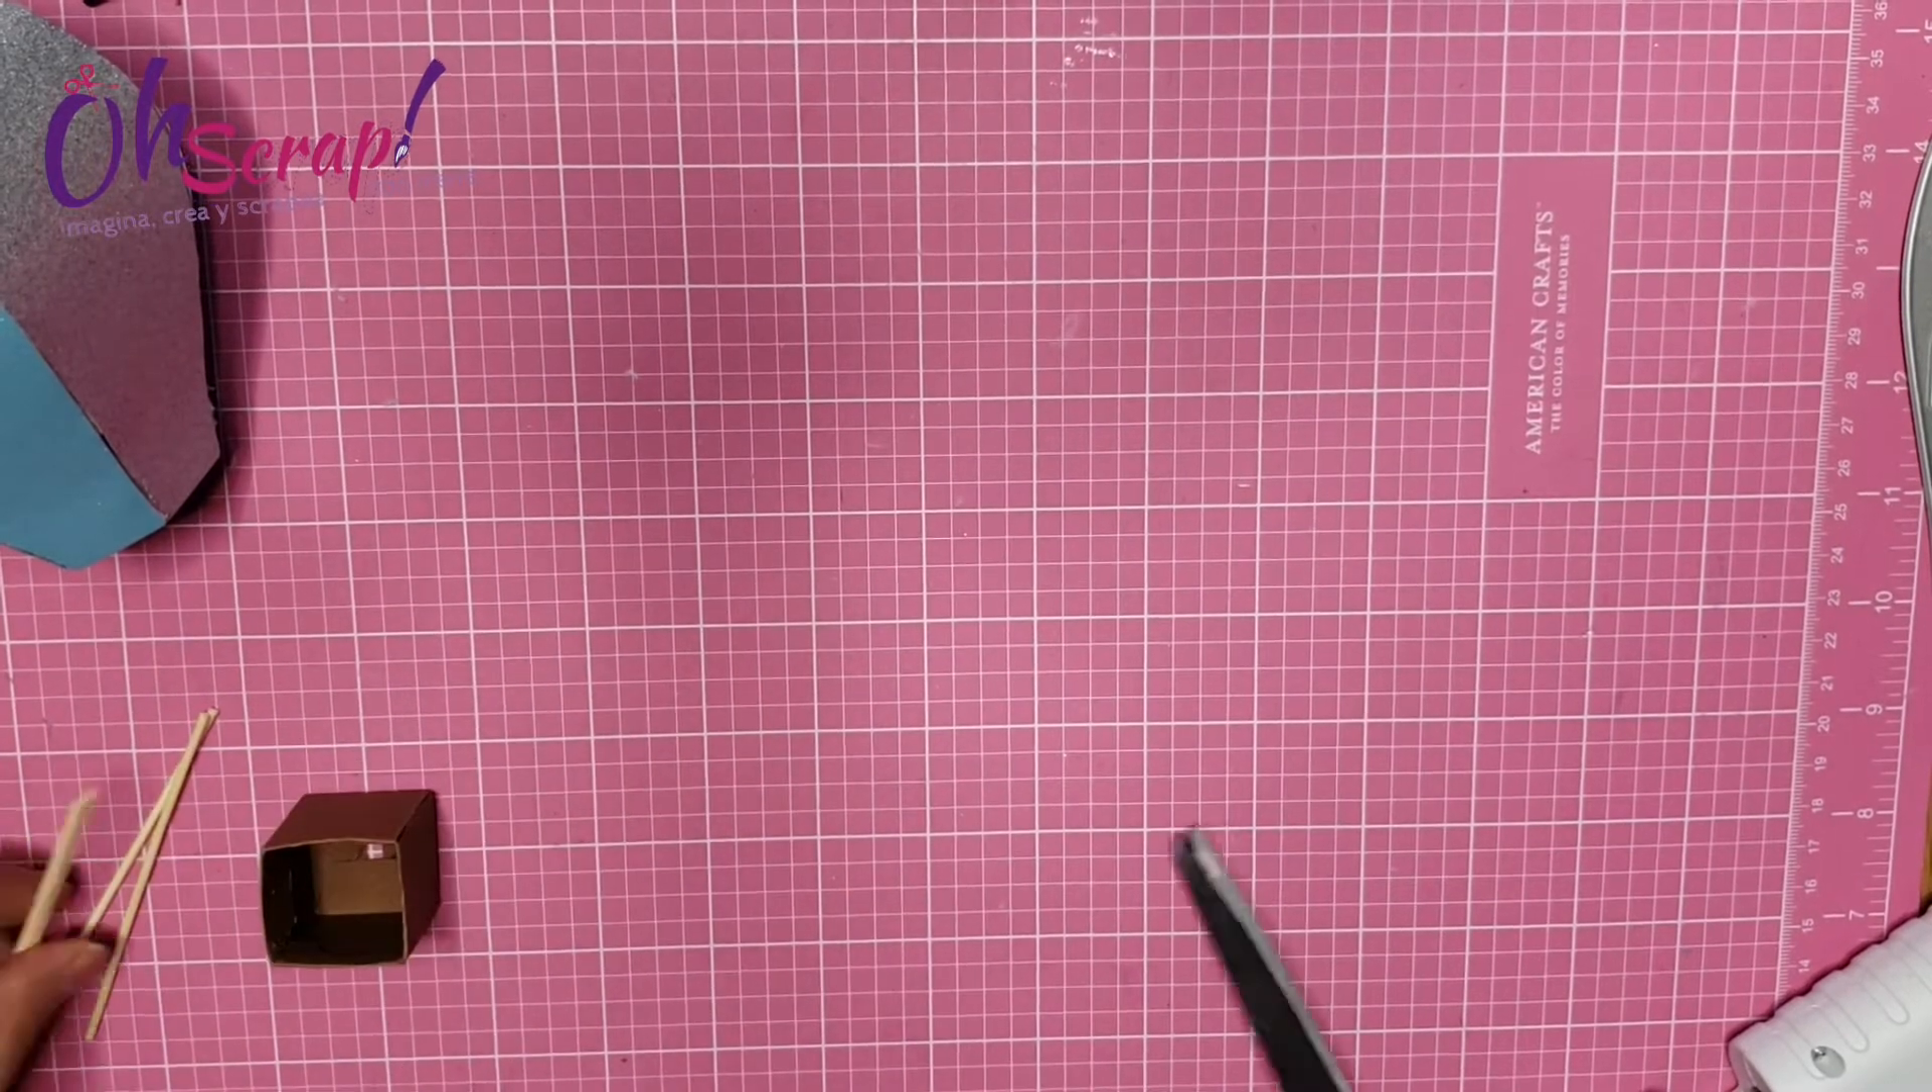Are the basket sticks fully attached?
No.